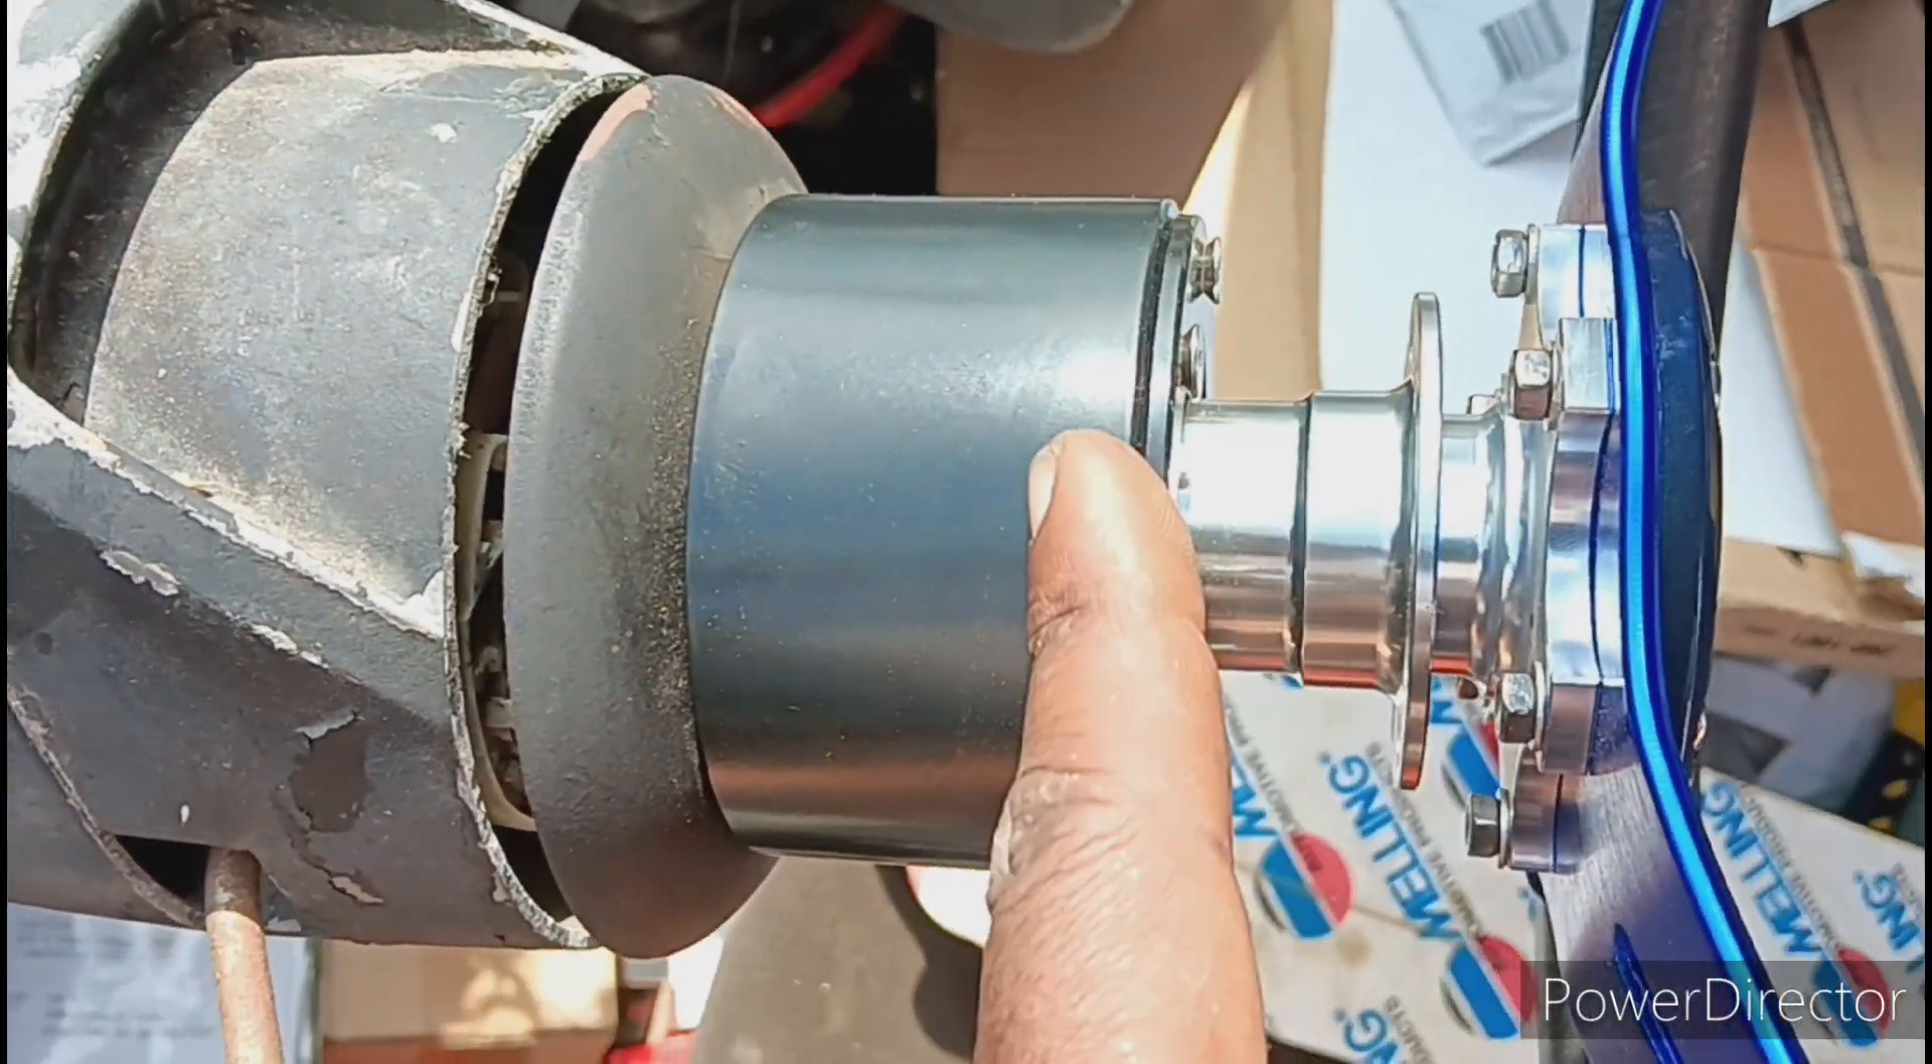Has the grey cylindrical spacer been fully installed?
Yes.